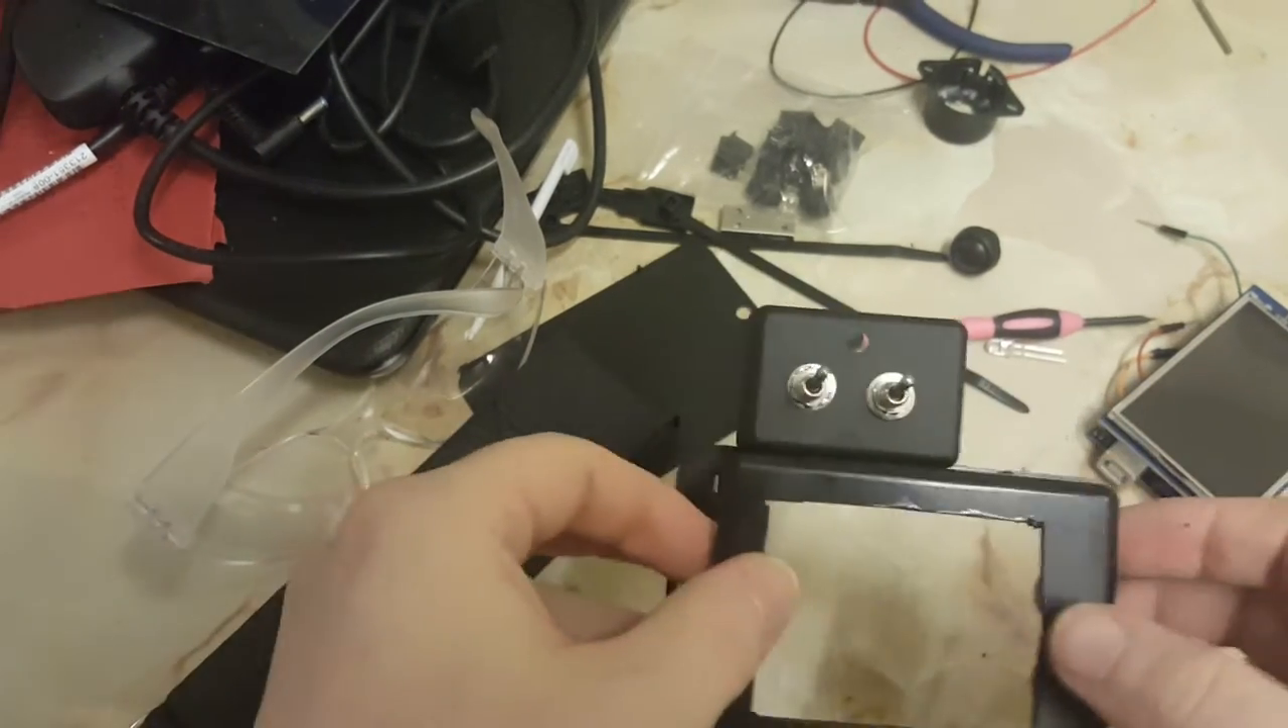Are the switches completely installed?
Yes.